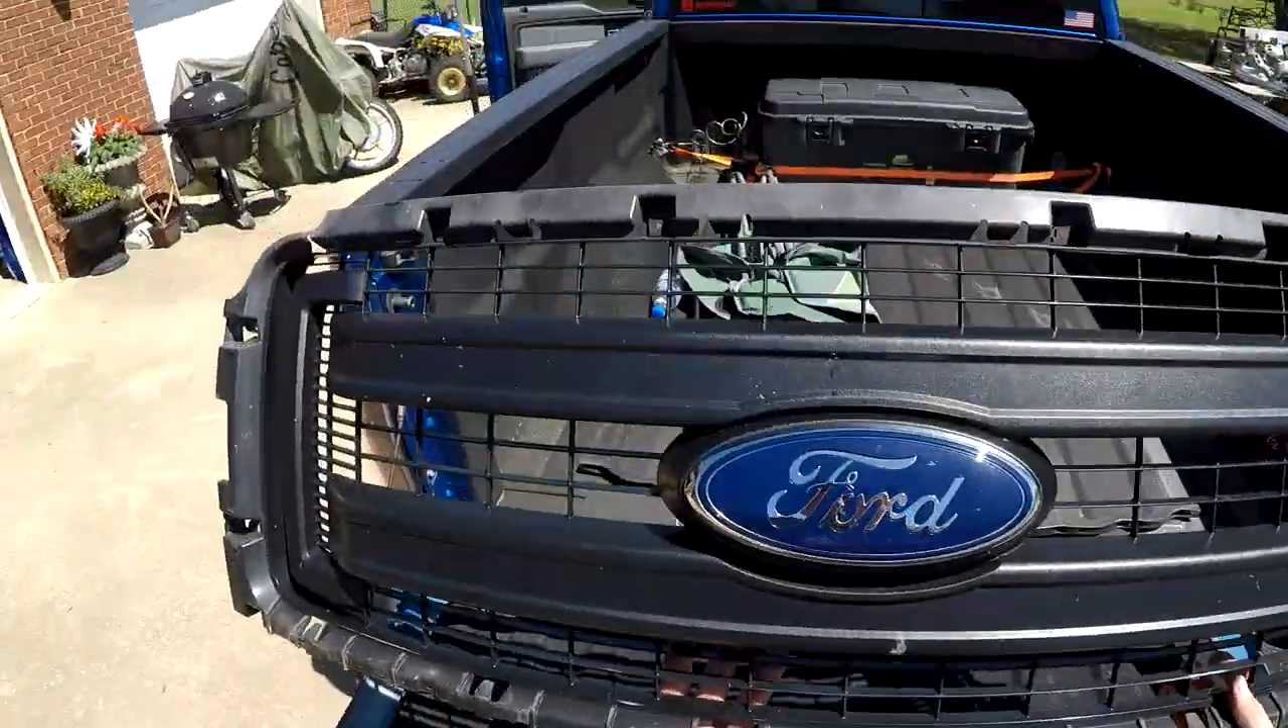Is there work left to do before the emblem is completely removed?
Yes.